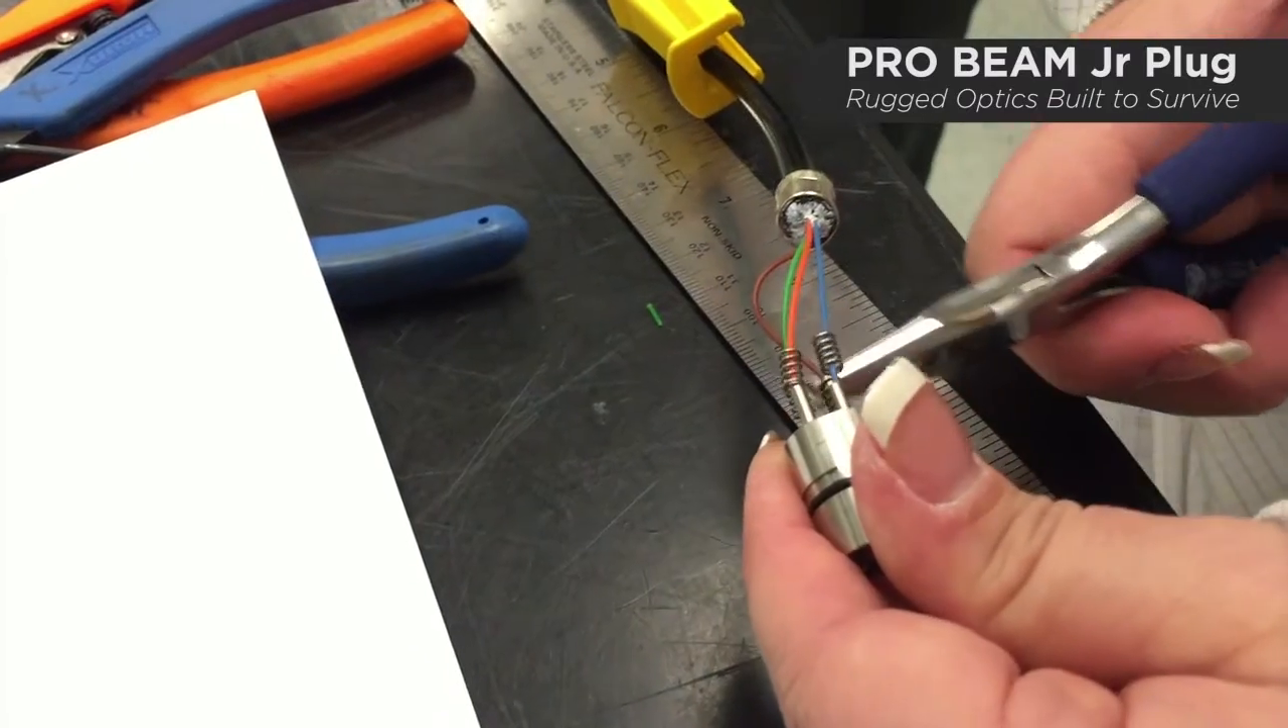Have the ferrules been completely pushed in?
No.